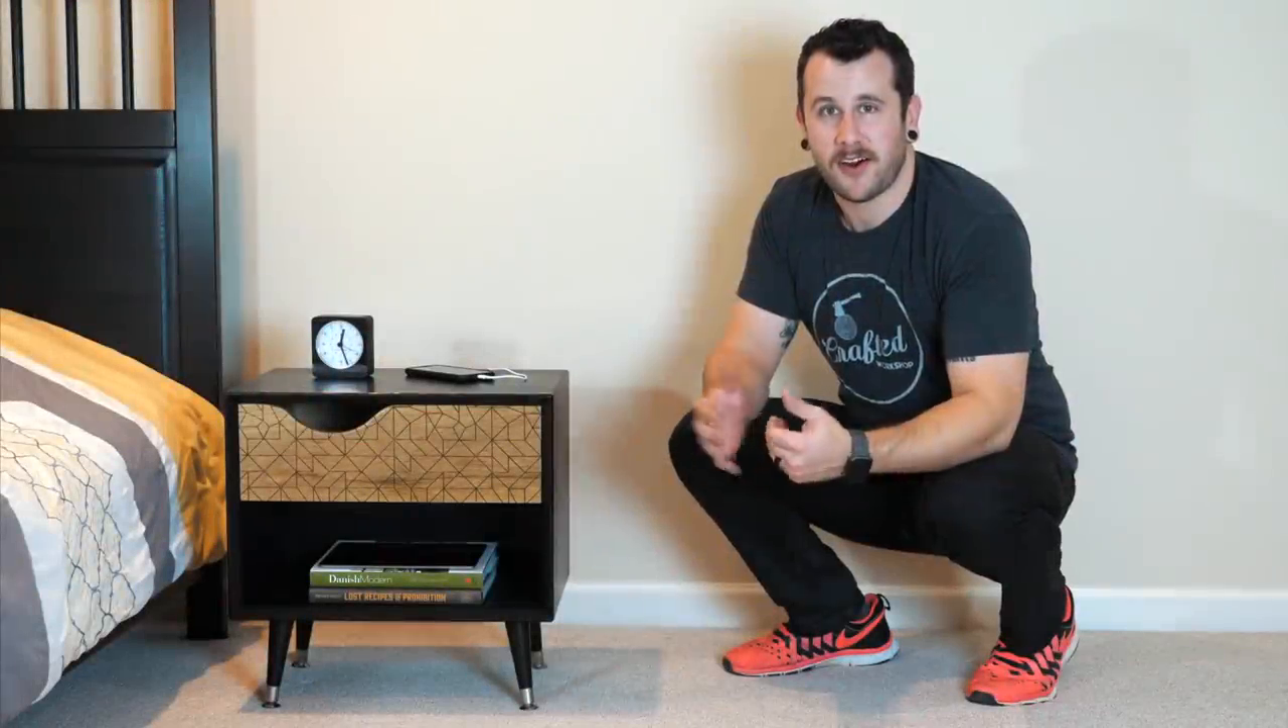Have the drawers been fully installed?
Yes.